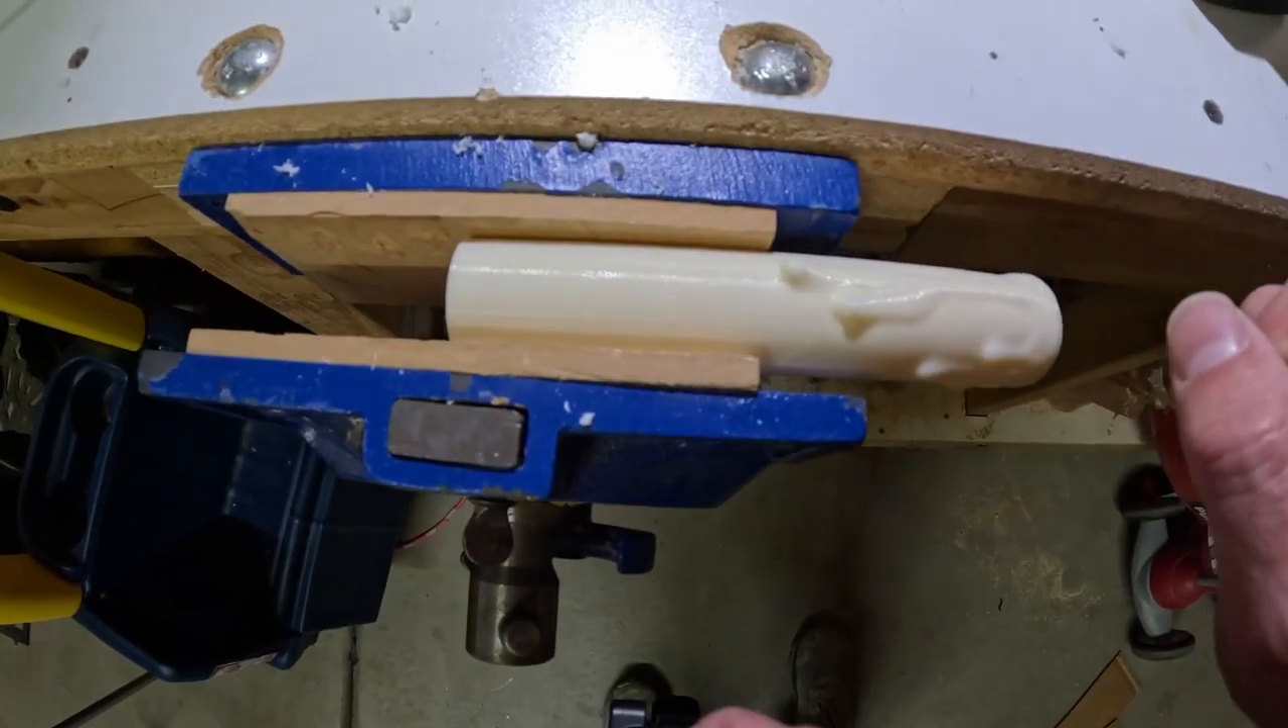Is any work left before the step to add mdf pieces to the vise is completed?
No.